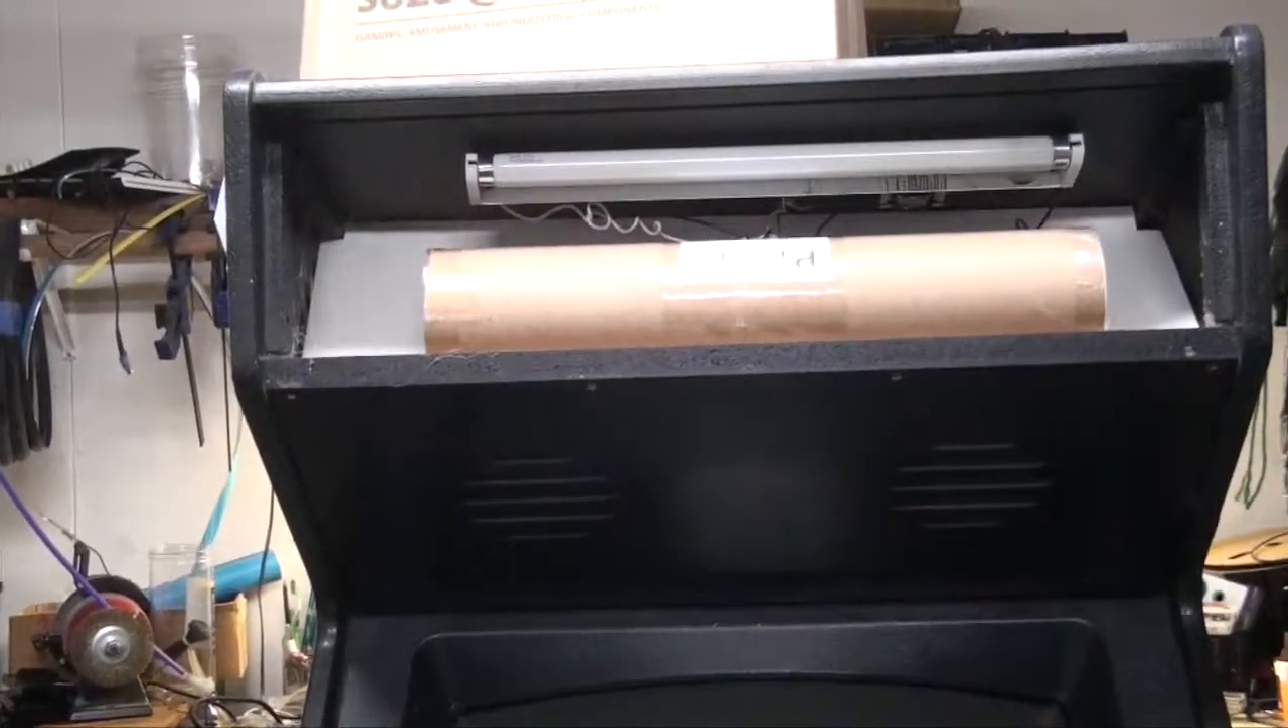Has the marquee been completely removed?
Yes.